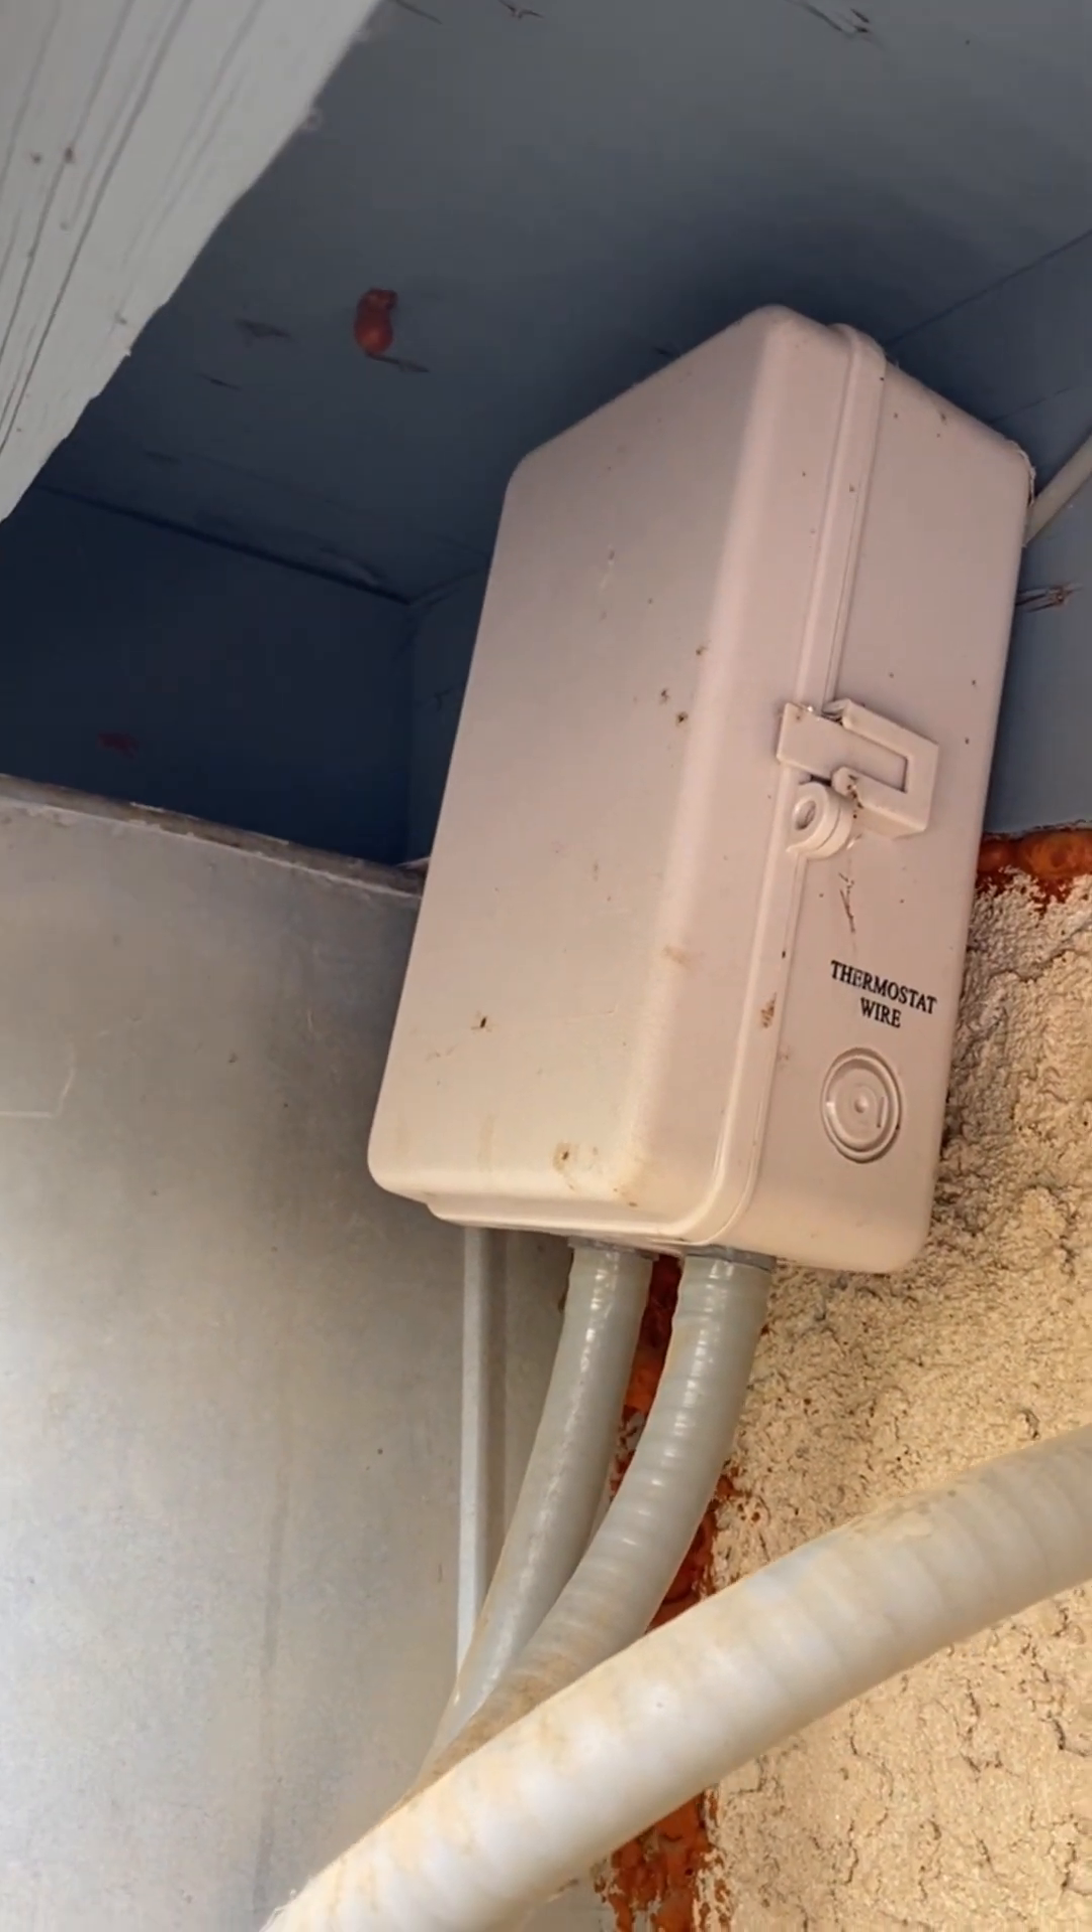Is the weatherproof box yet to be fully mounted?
No.